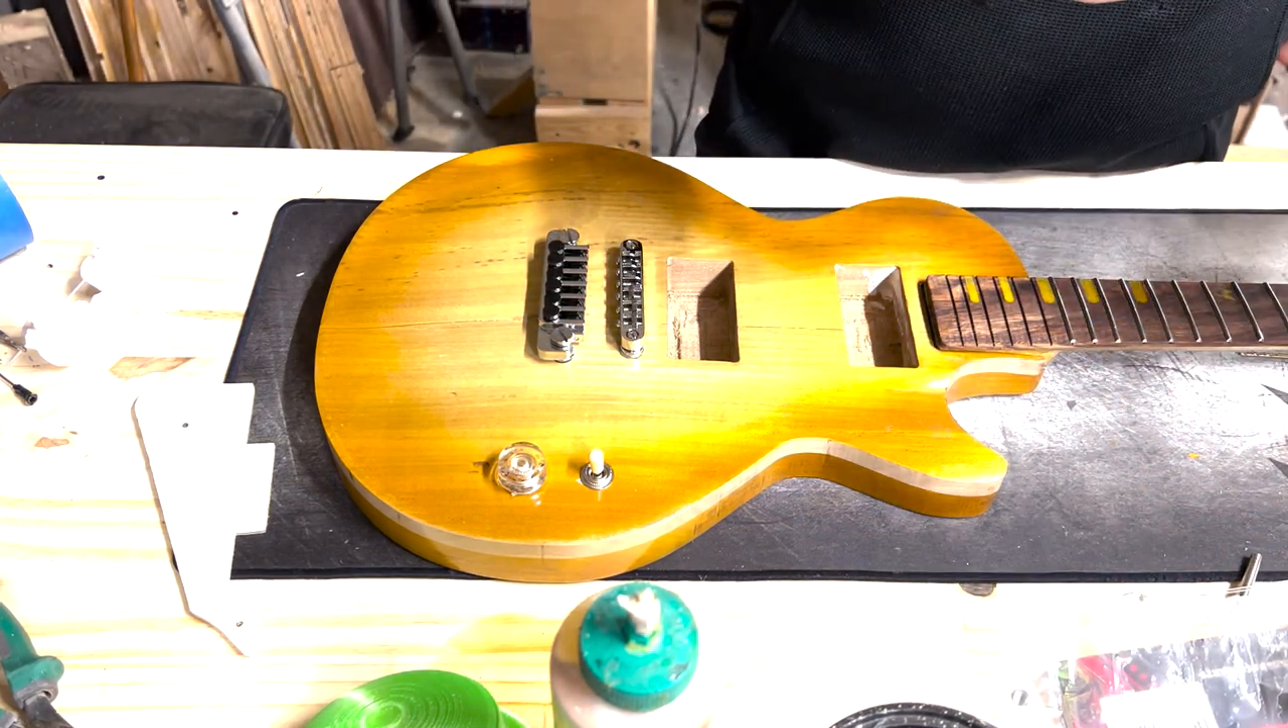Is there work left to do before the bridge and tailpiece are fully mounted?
No.